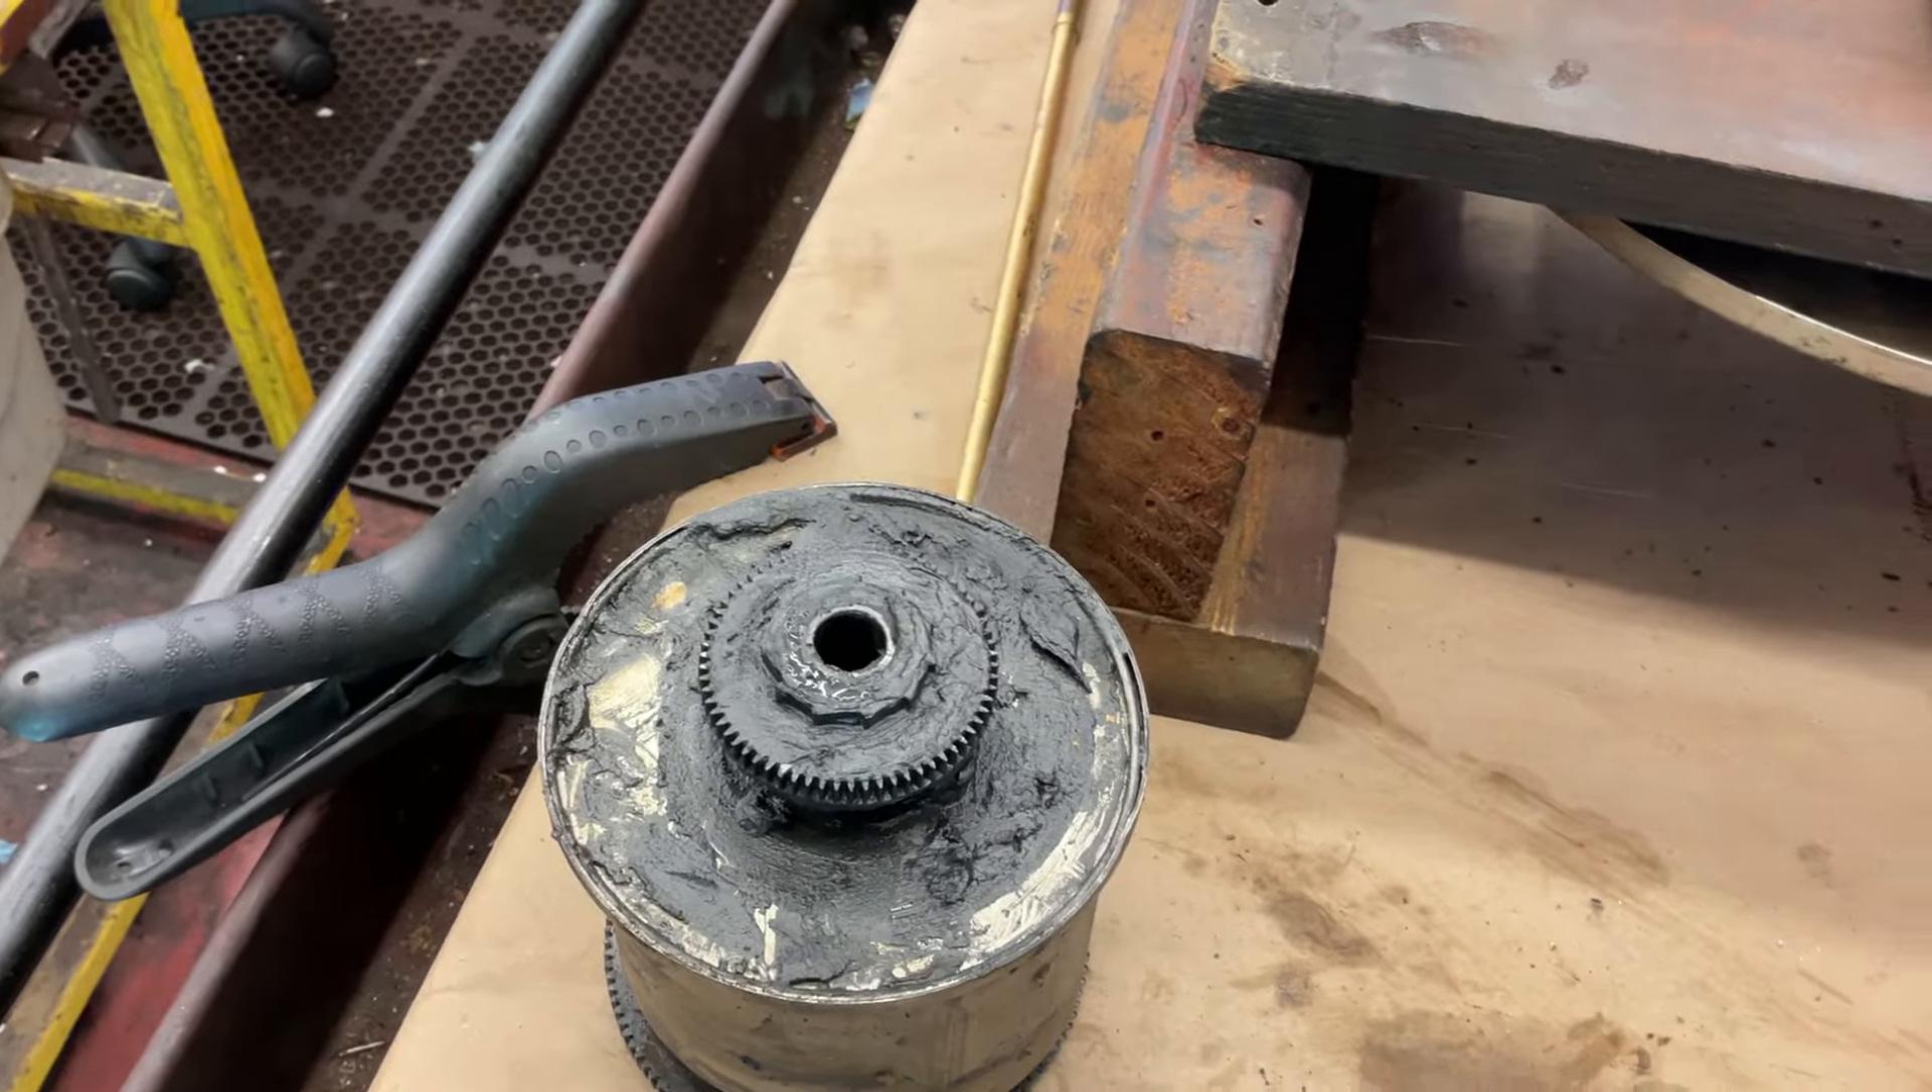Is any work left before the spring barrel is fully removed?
No.